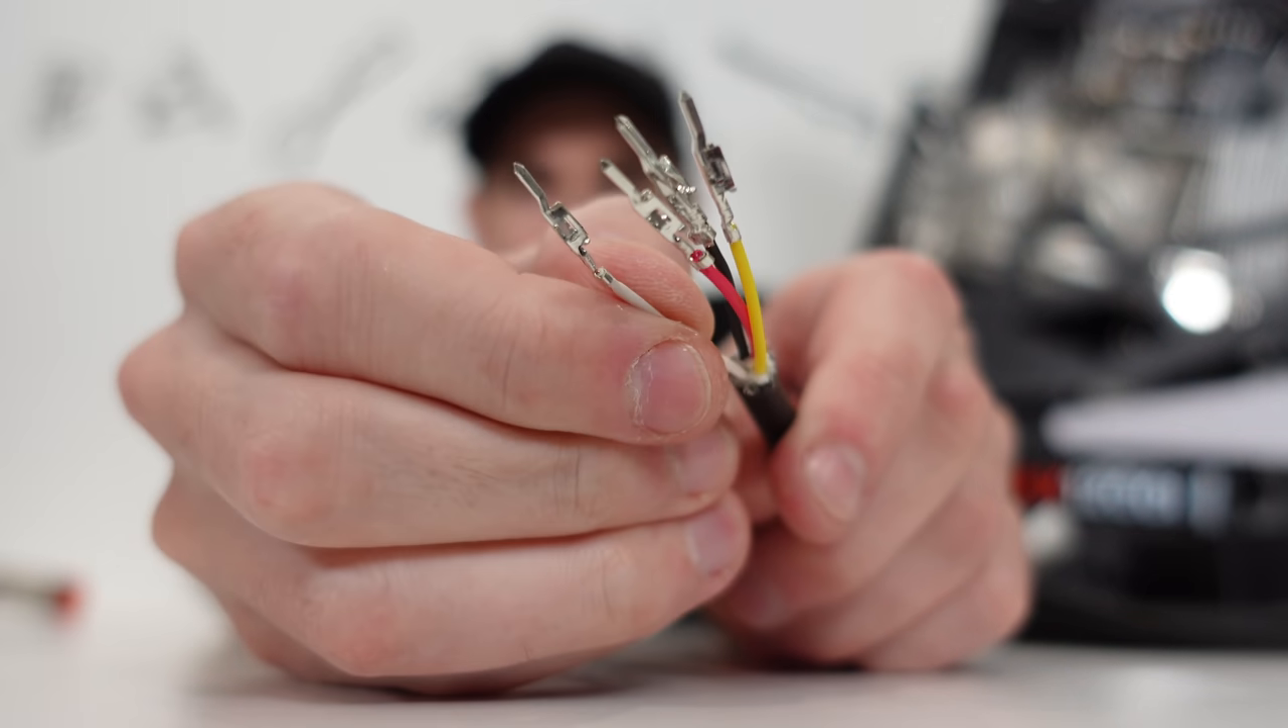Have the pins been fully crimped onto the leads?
Yes.